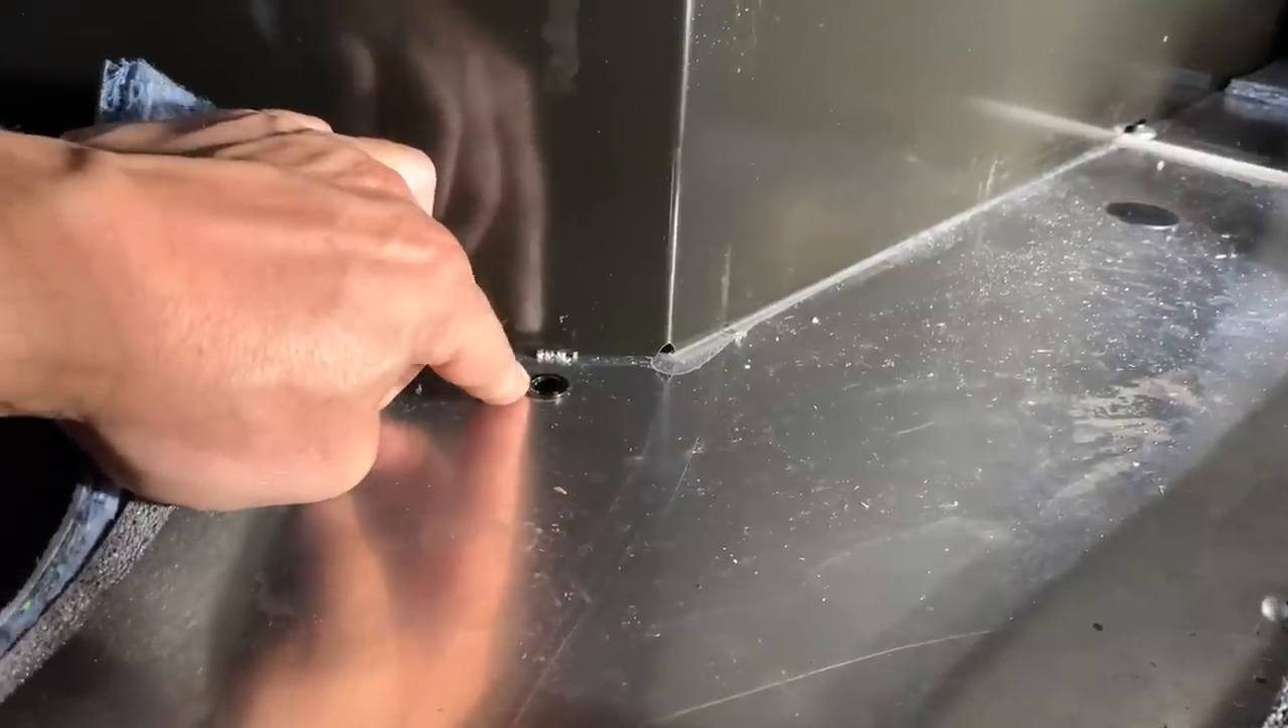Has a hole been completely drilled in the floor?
Yes.